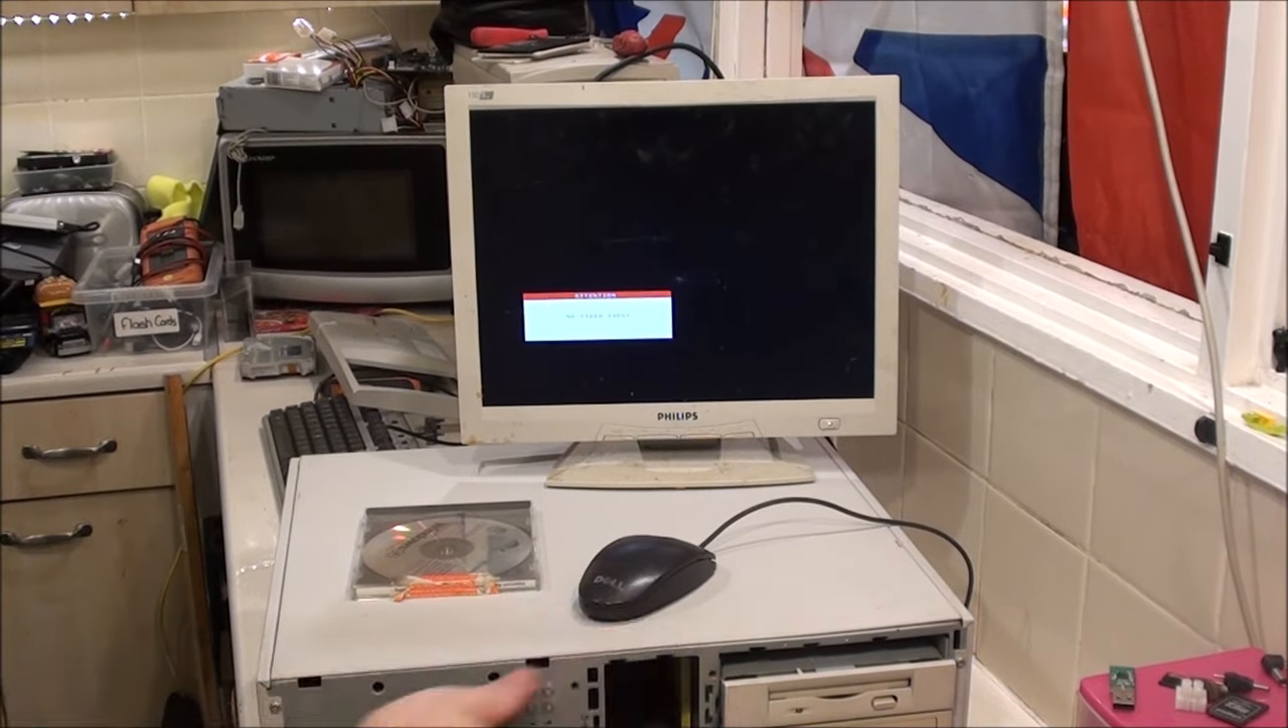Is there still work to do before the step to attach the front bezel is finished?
Yes.